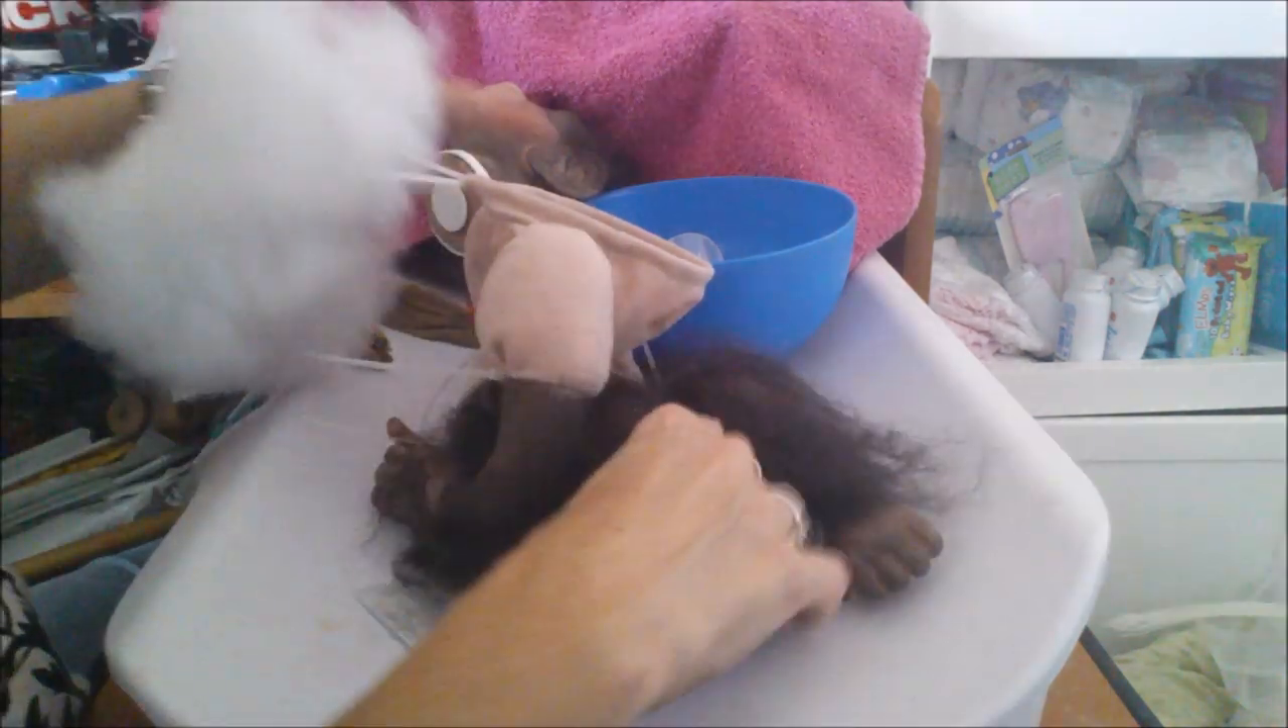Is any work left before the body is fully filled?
Yes.